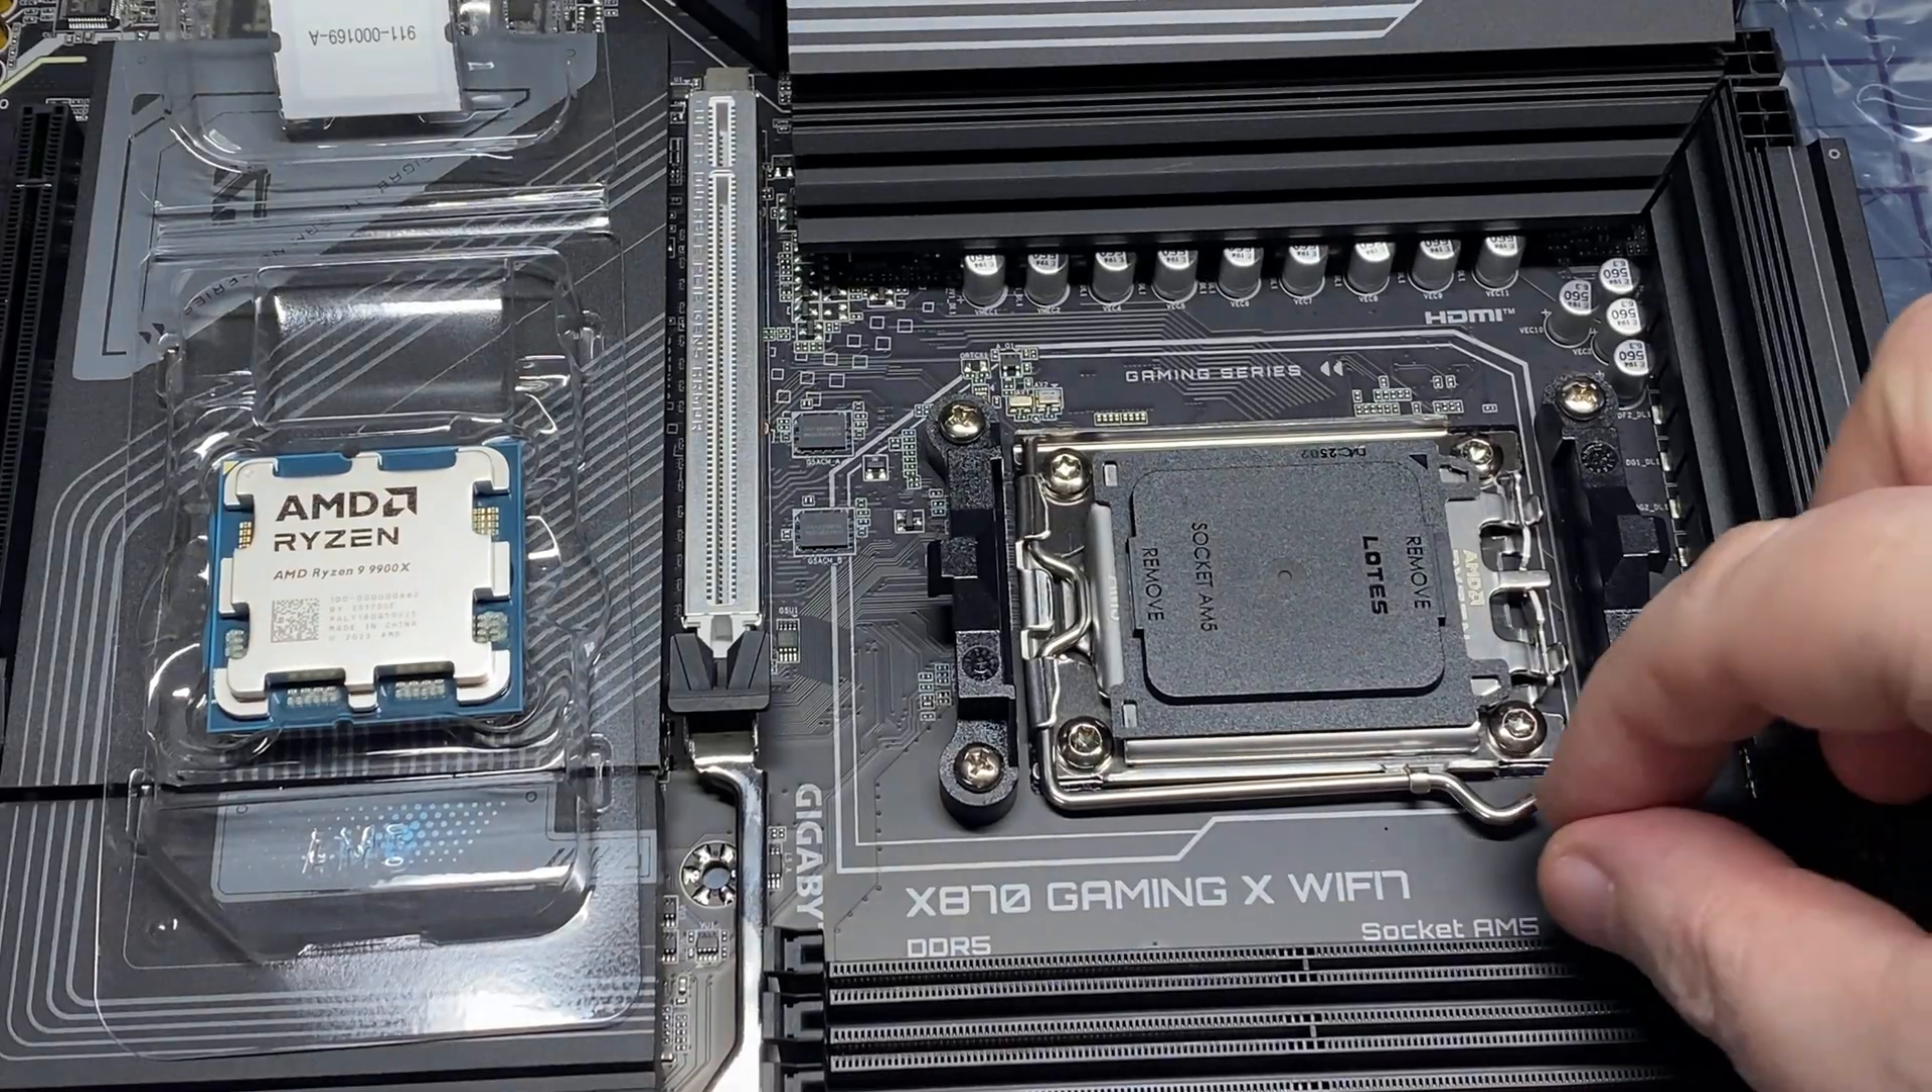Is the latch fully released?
No.